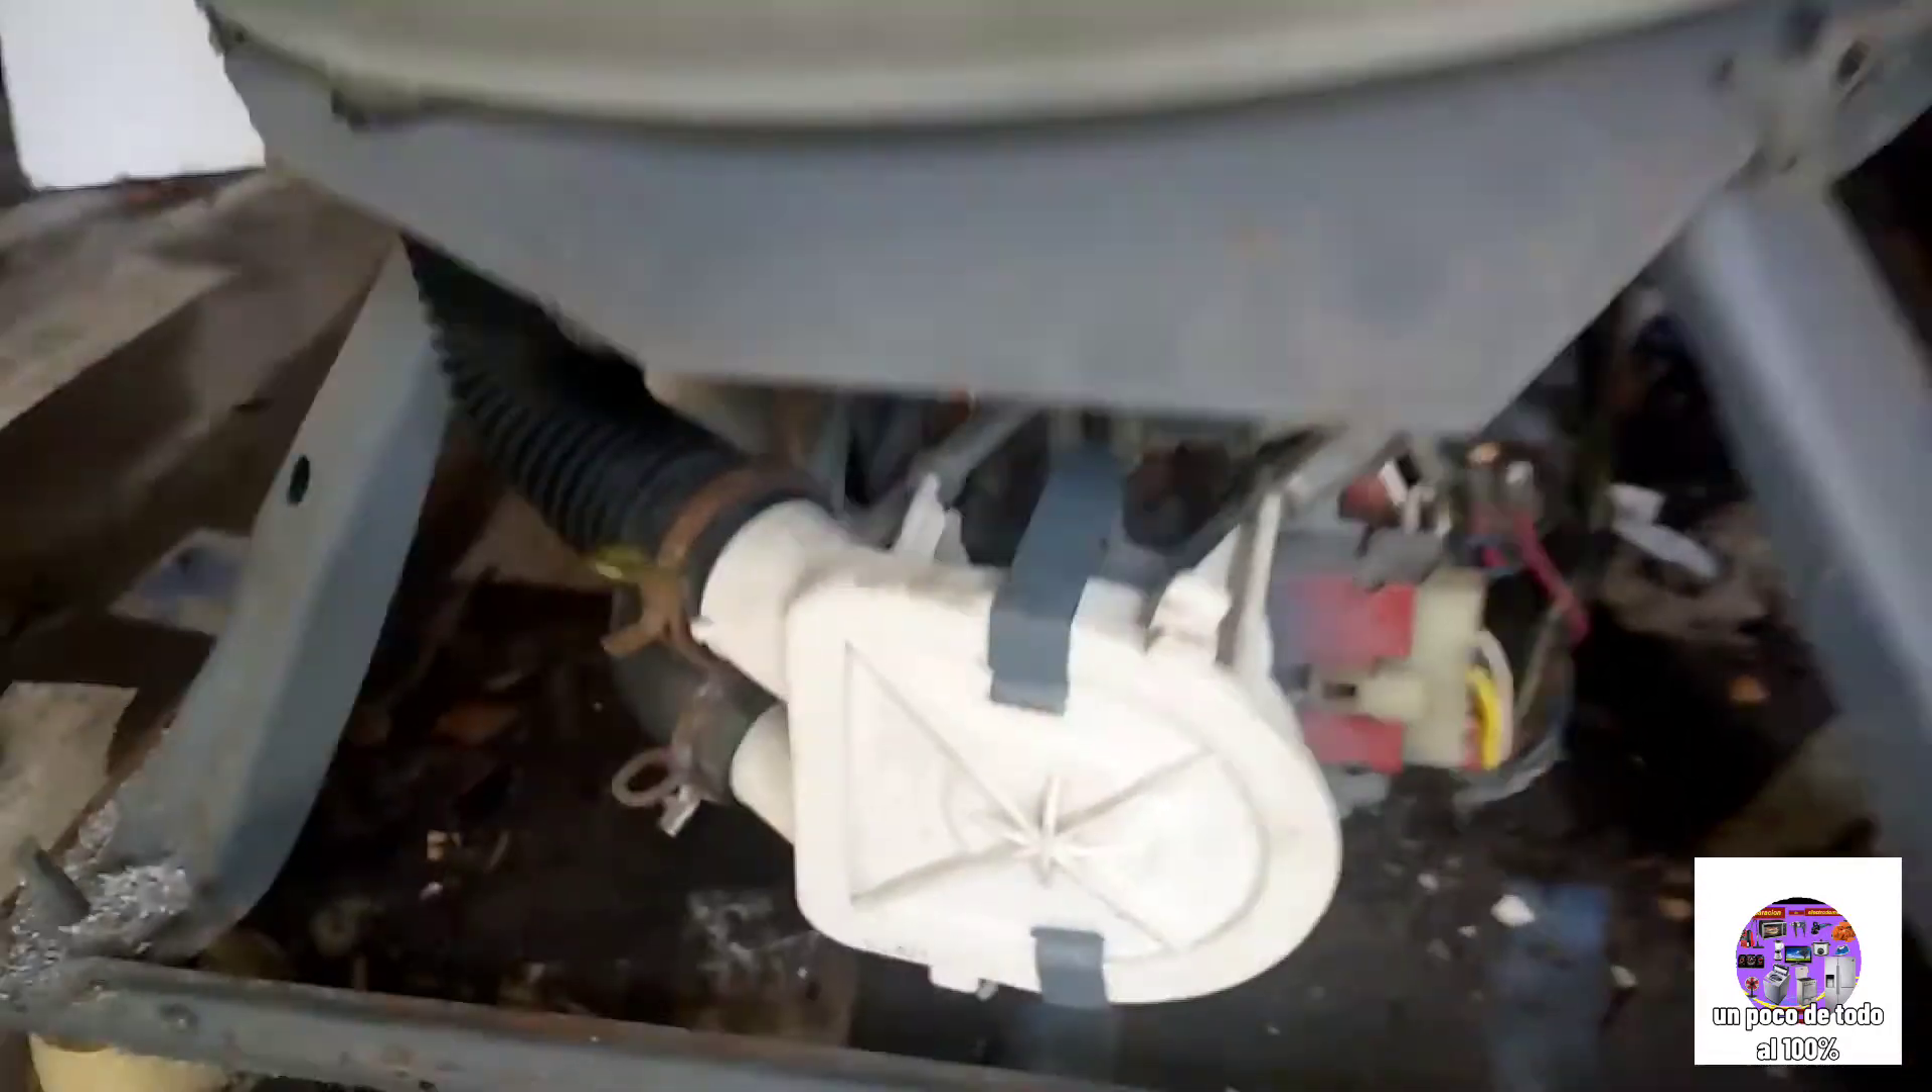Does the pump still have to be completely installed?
No.